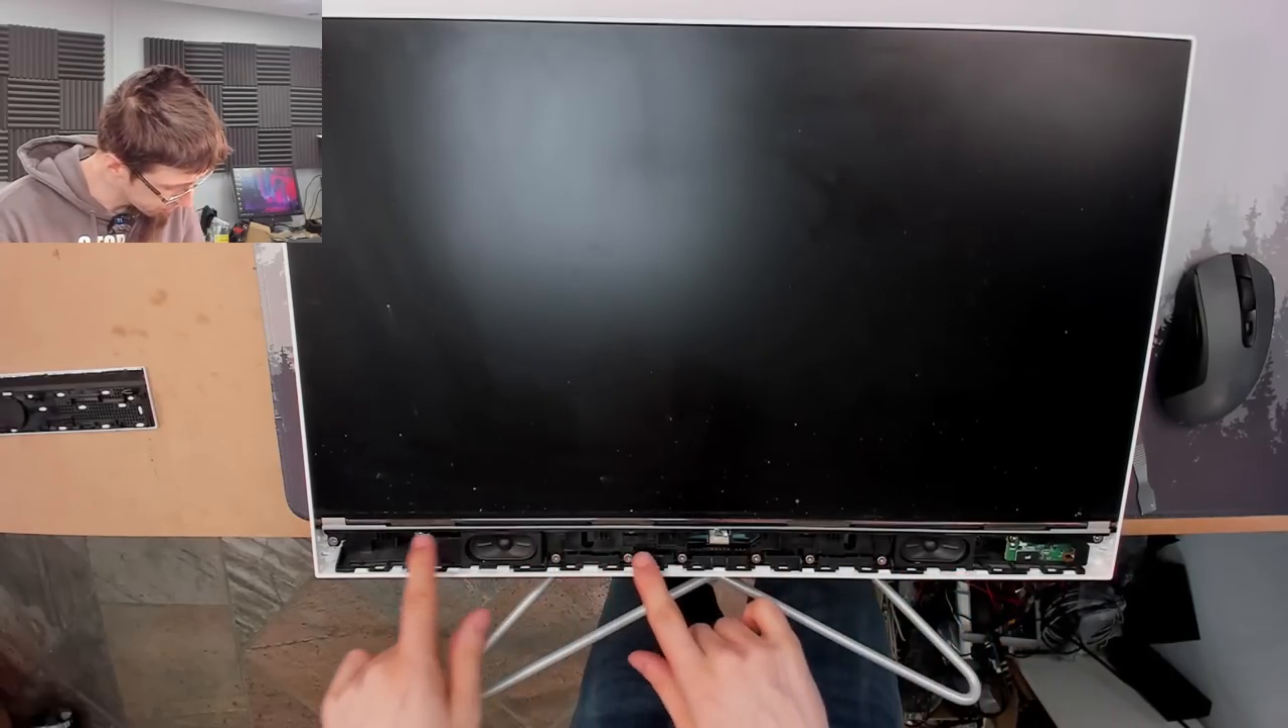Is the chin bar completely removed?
Yes.